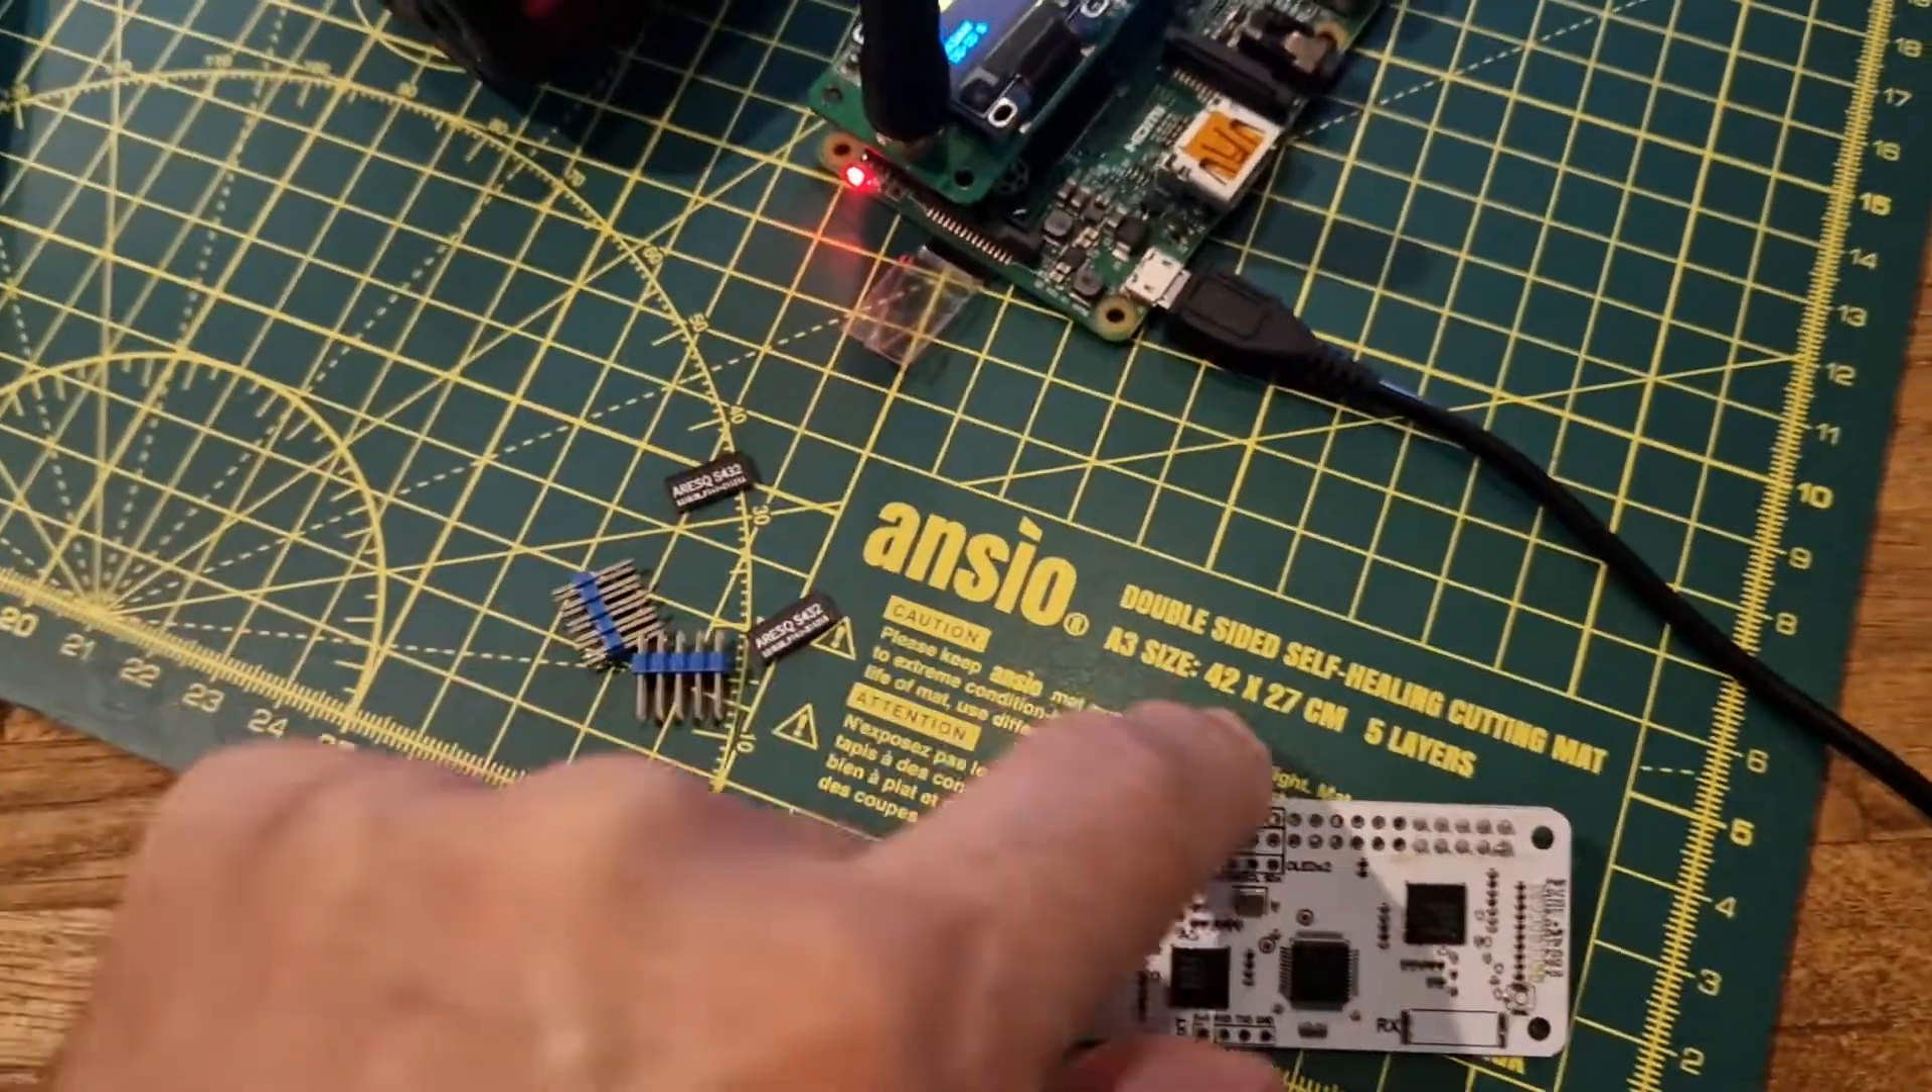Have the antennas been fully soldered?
No.